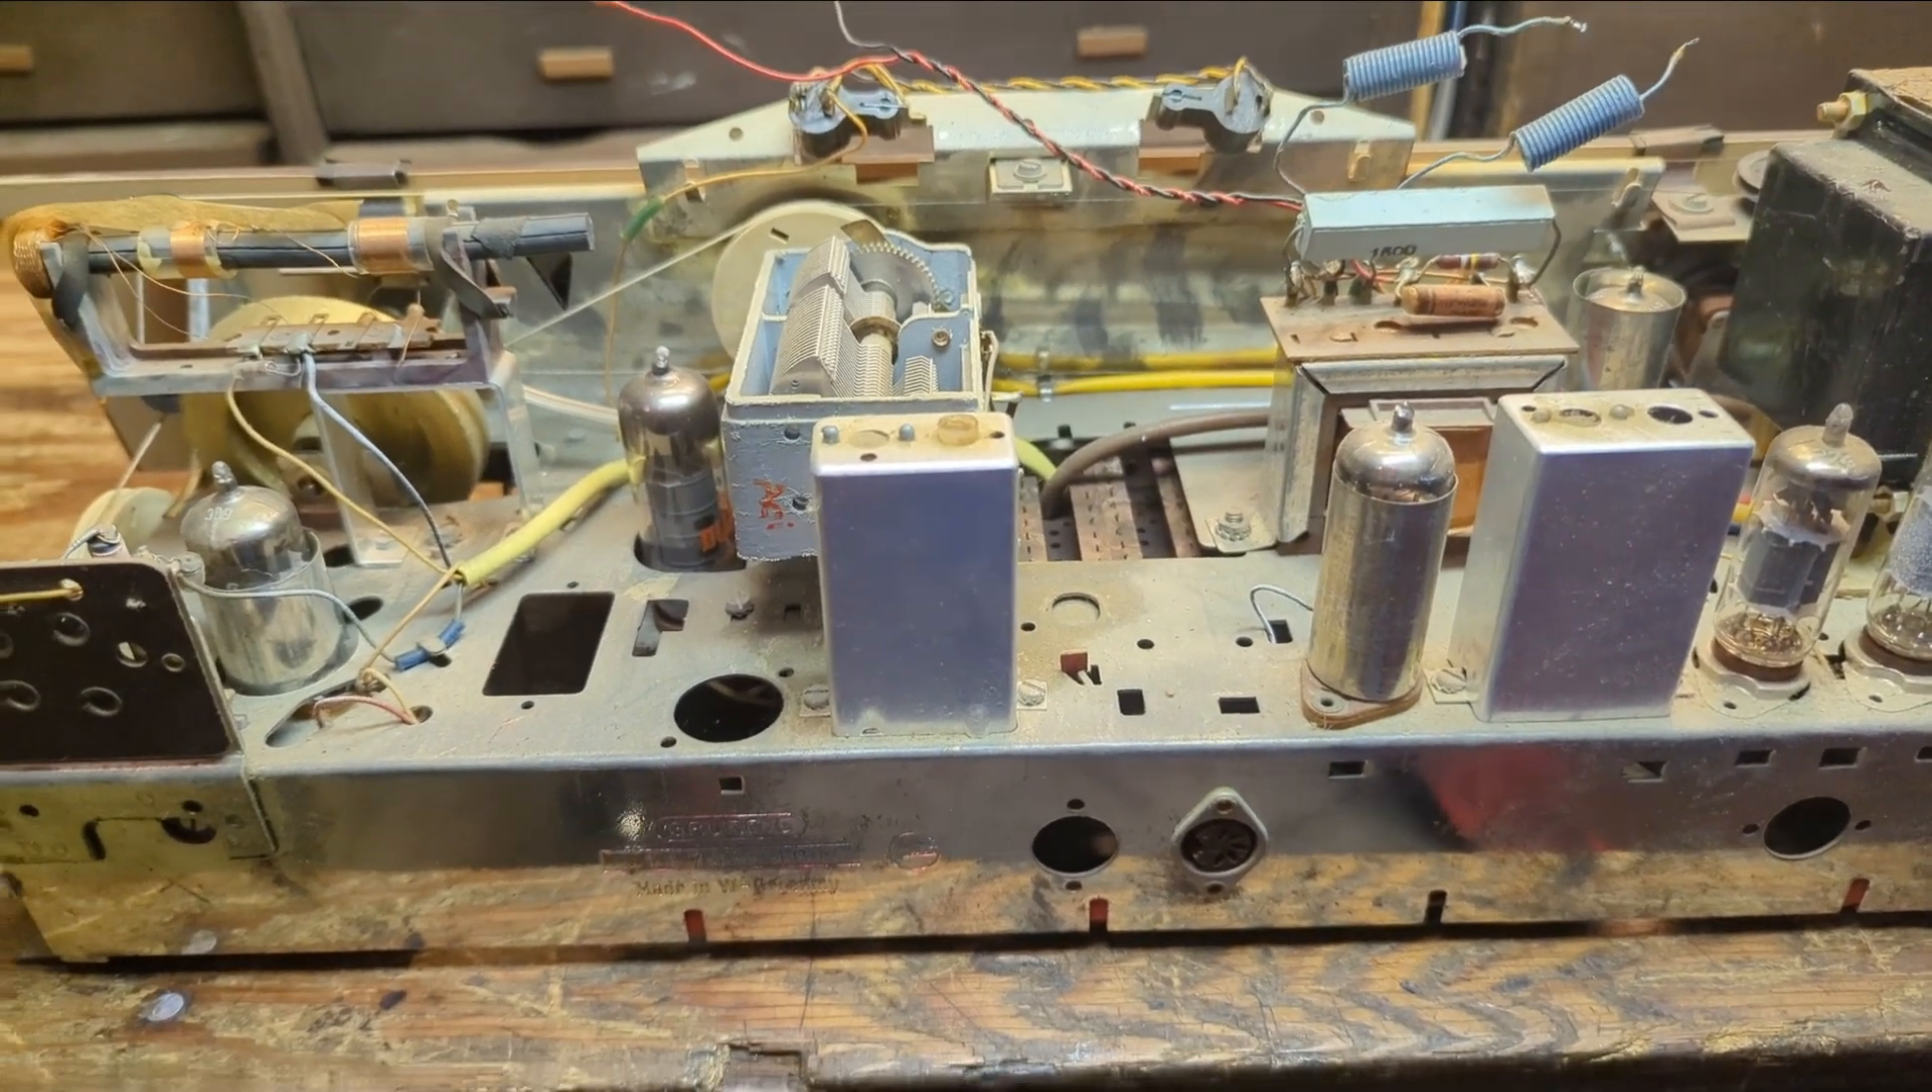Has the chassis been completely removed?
Yes.